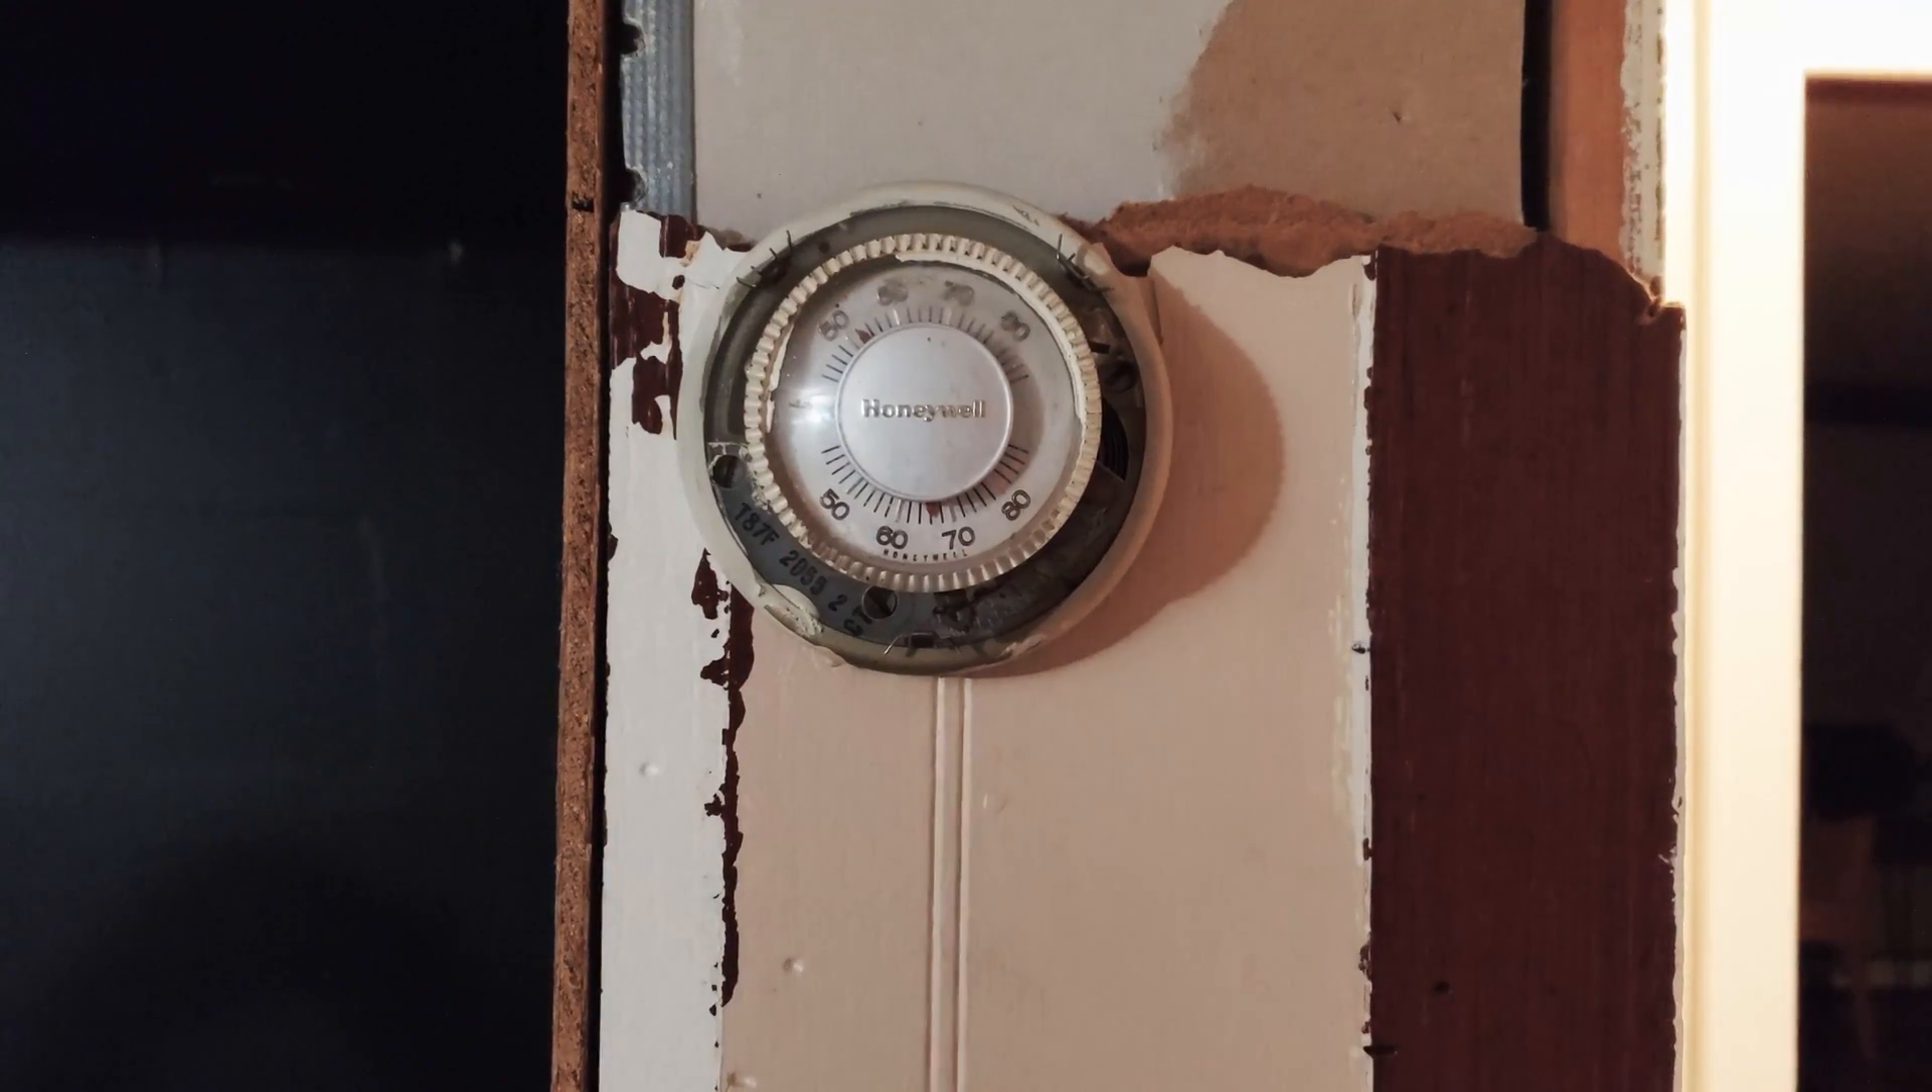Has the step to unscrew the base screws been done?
No.